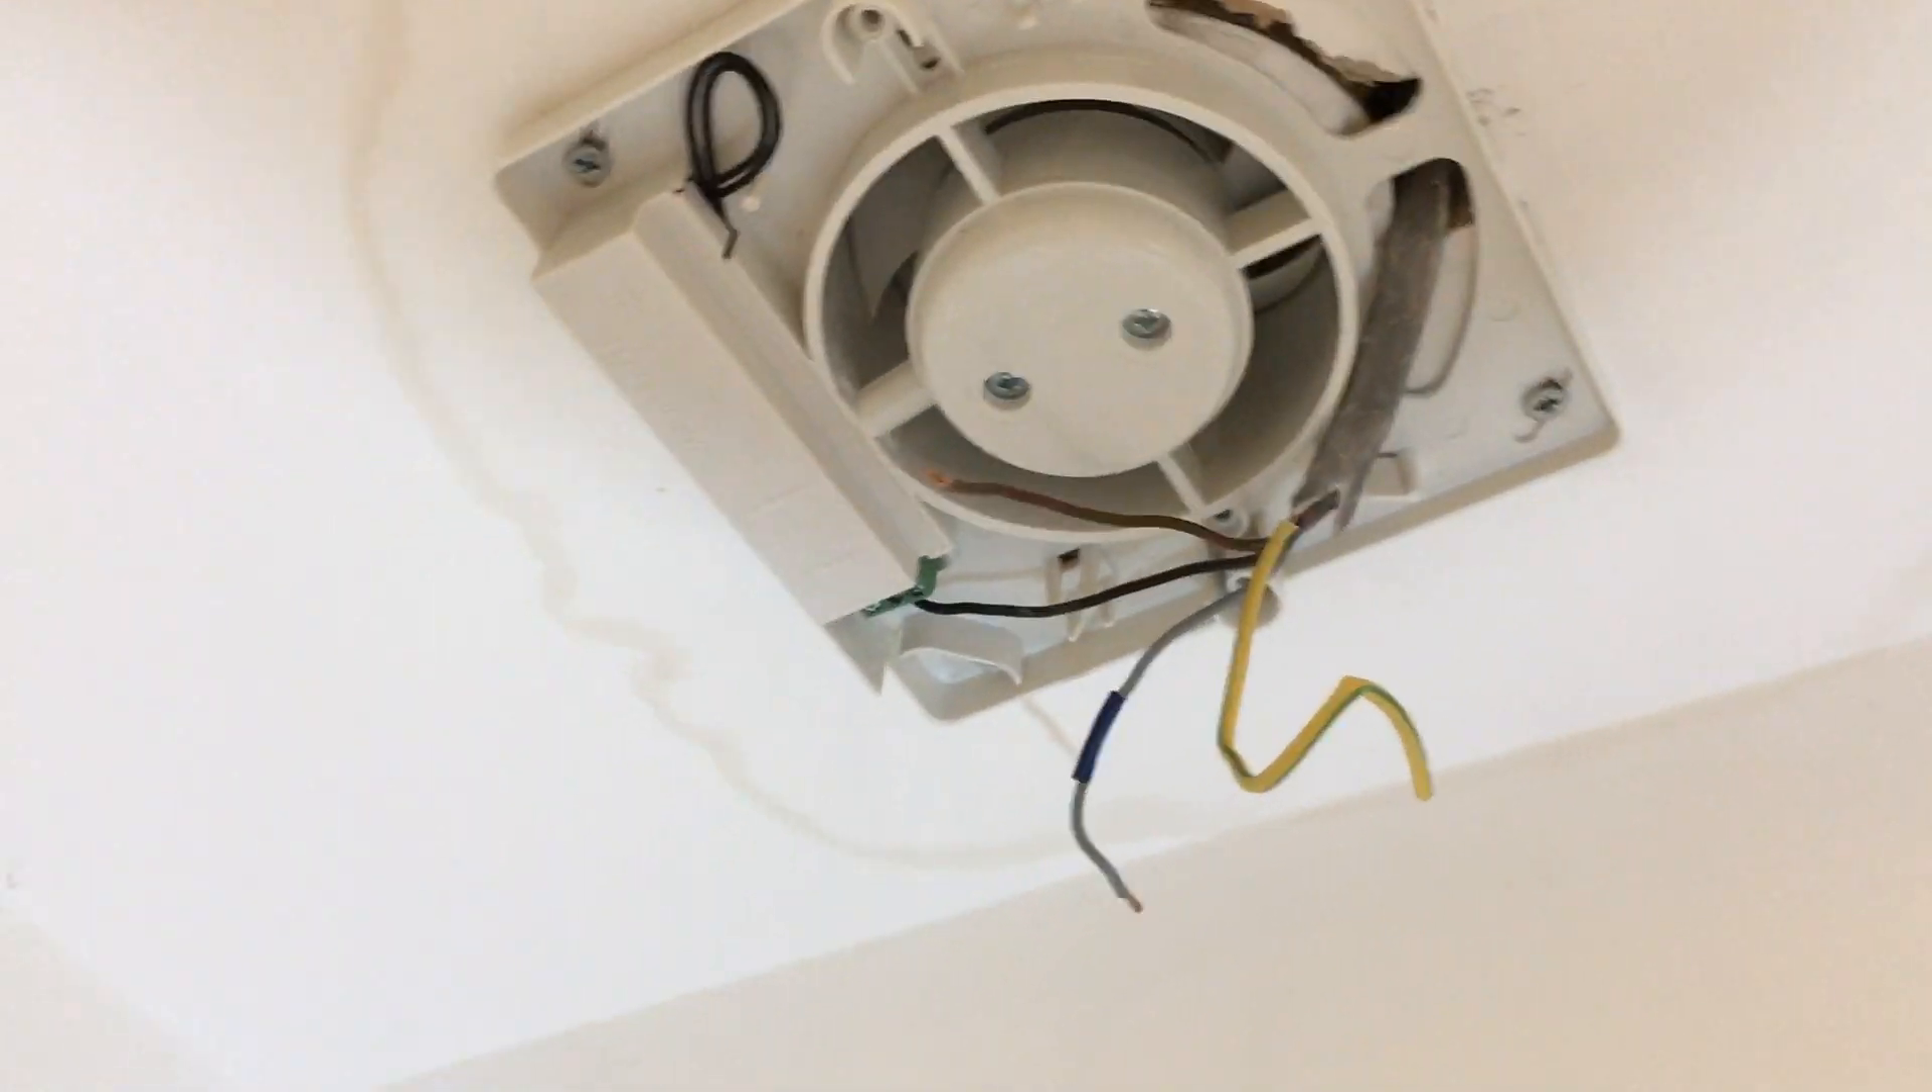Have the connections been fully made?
No.